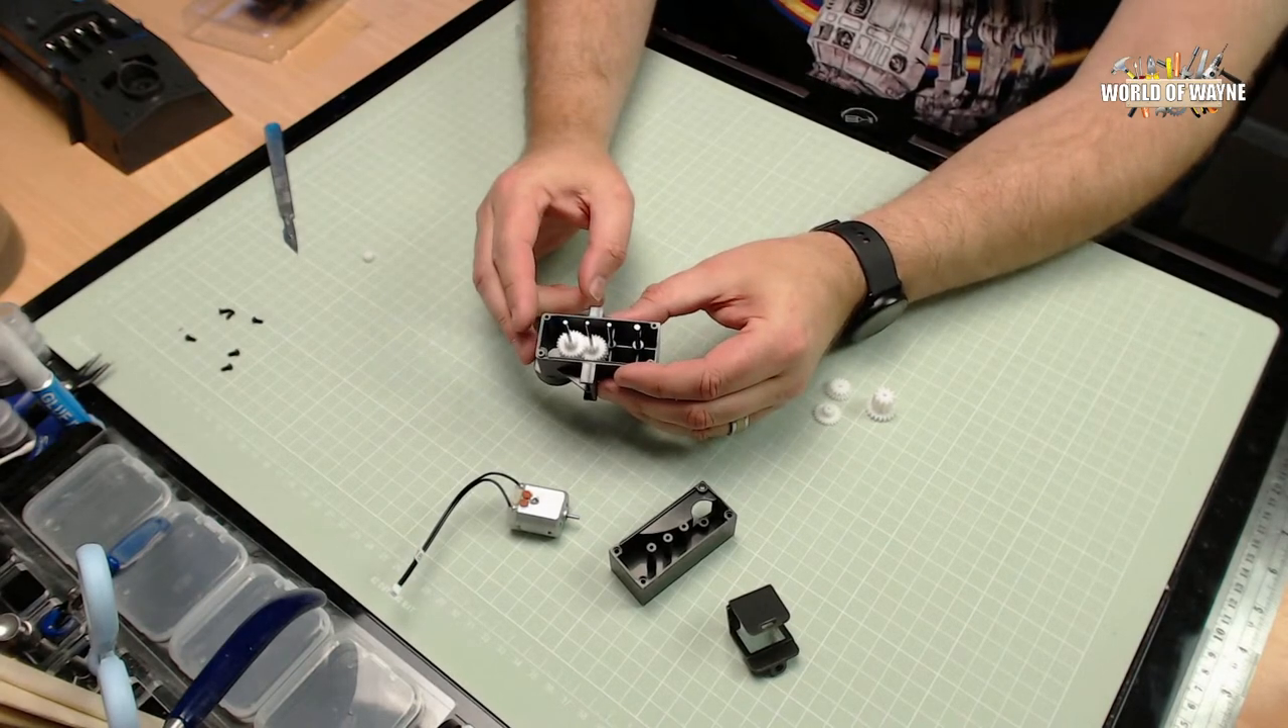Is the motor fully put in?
No.